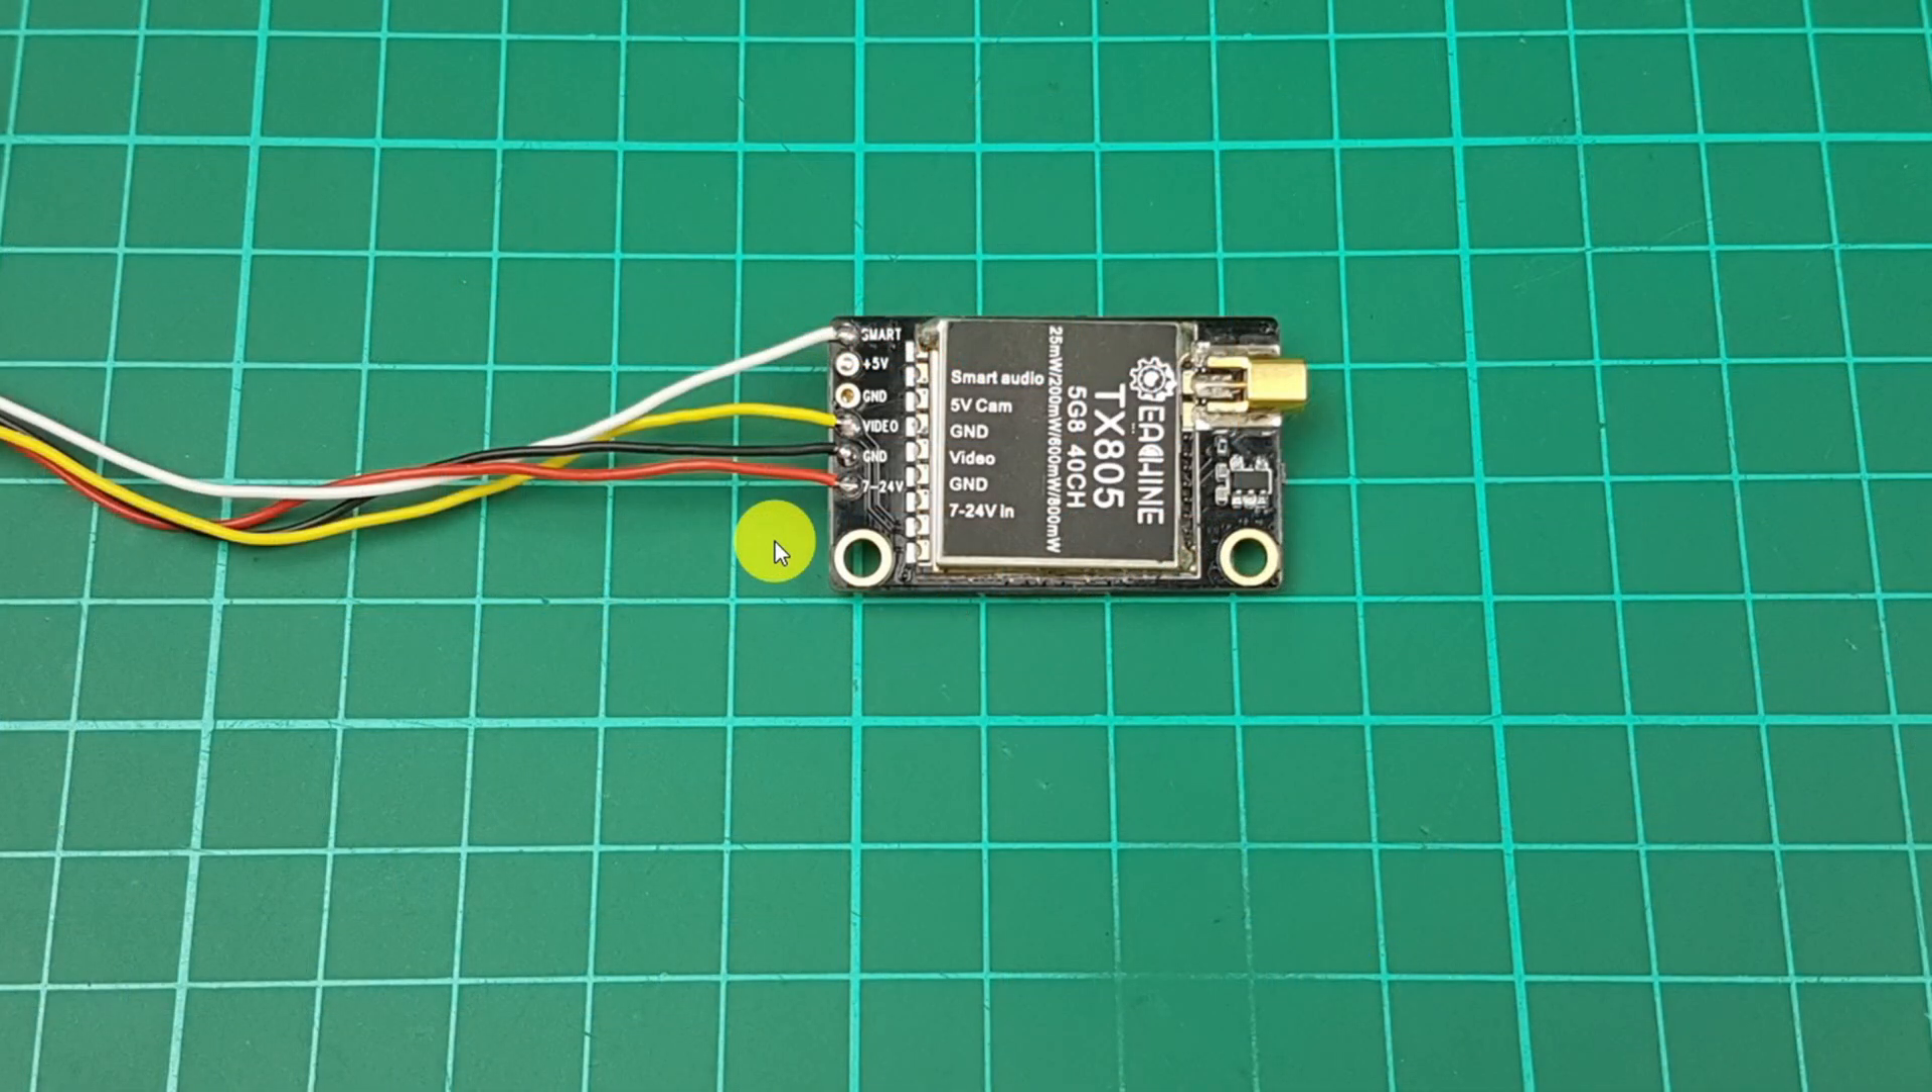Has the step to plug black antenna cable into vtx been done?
No.